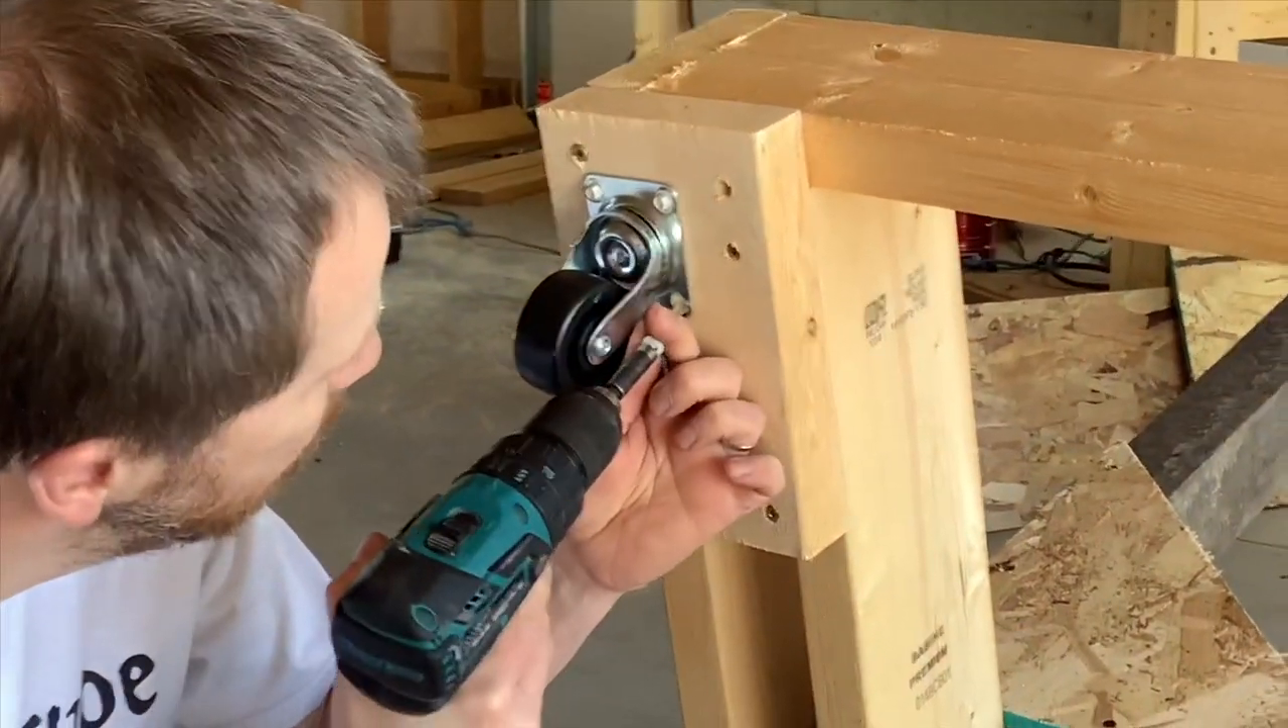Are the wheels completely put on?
No.